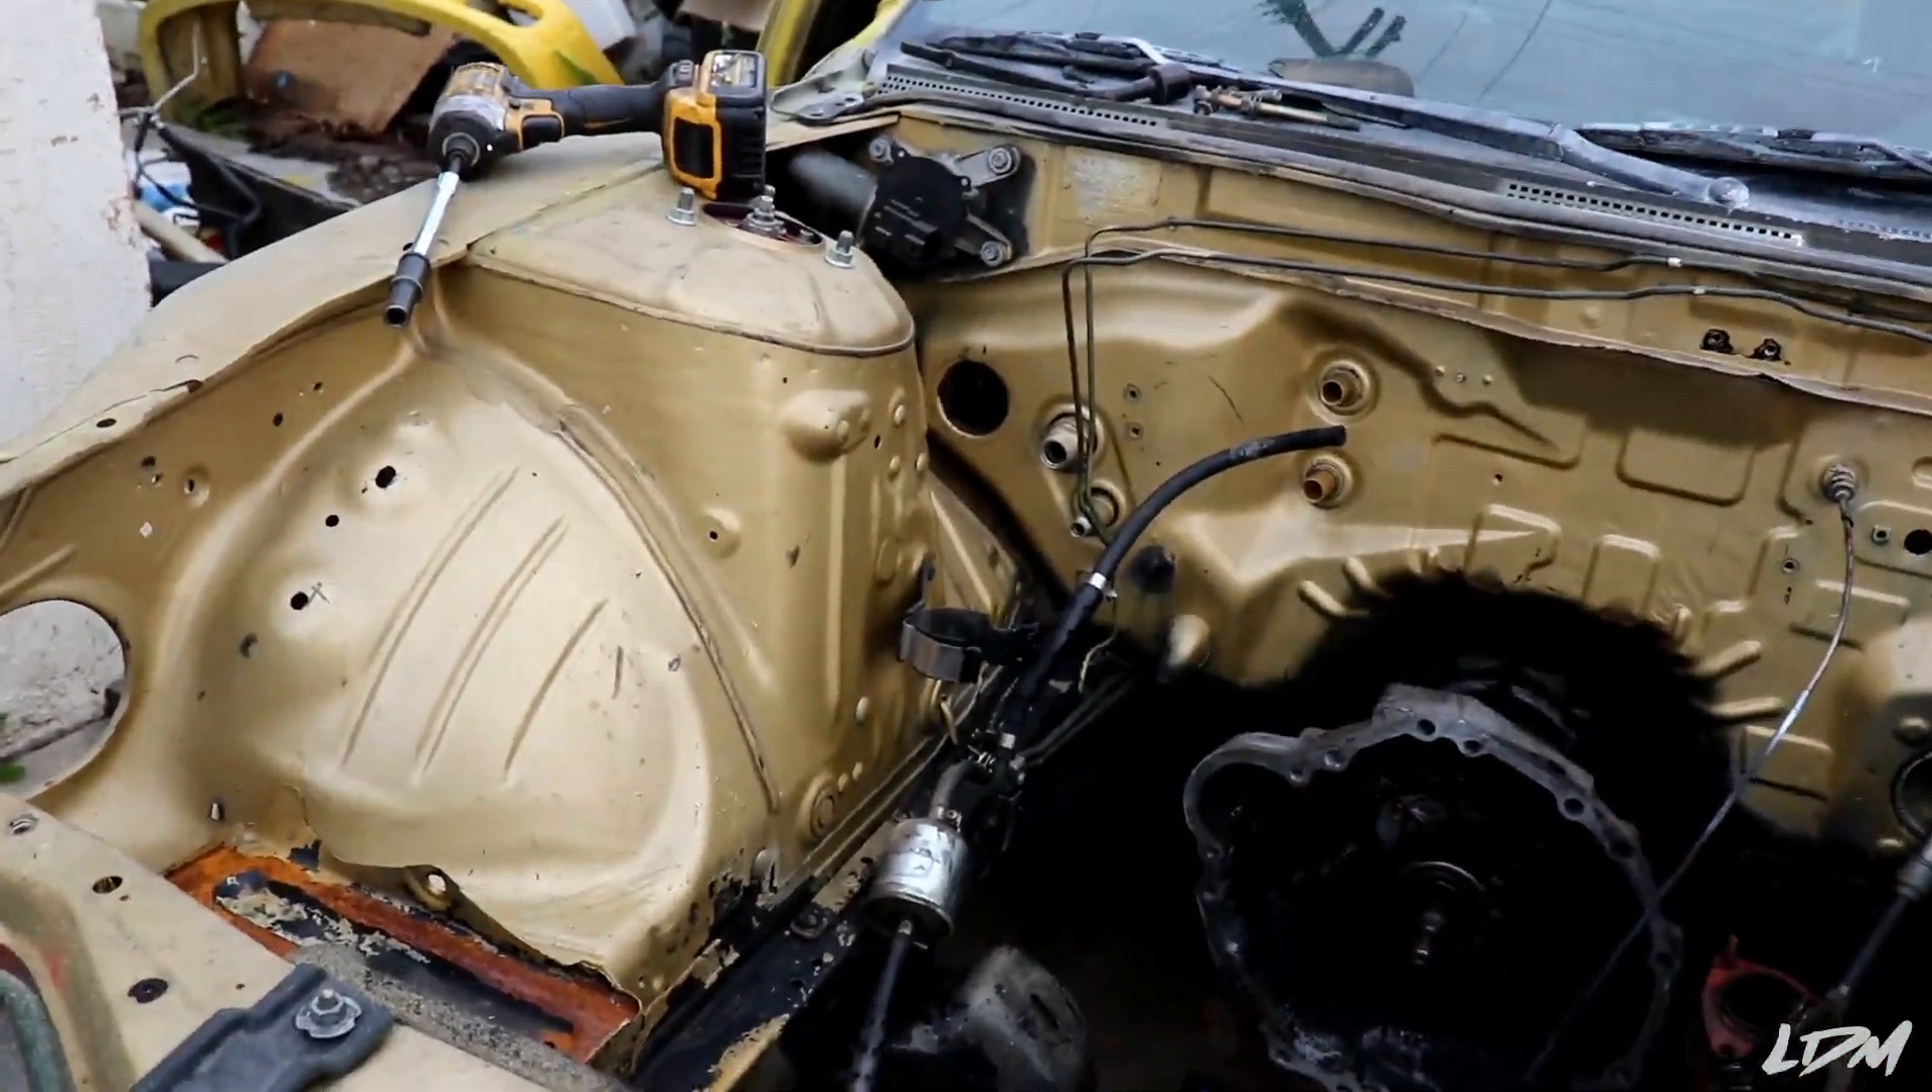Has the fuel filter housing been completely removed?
No.